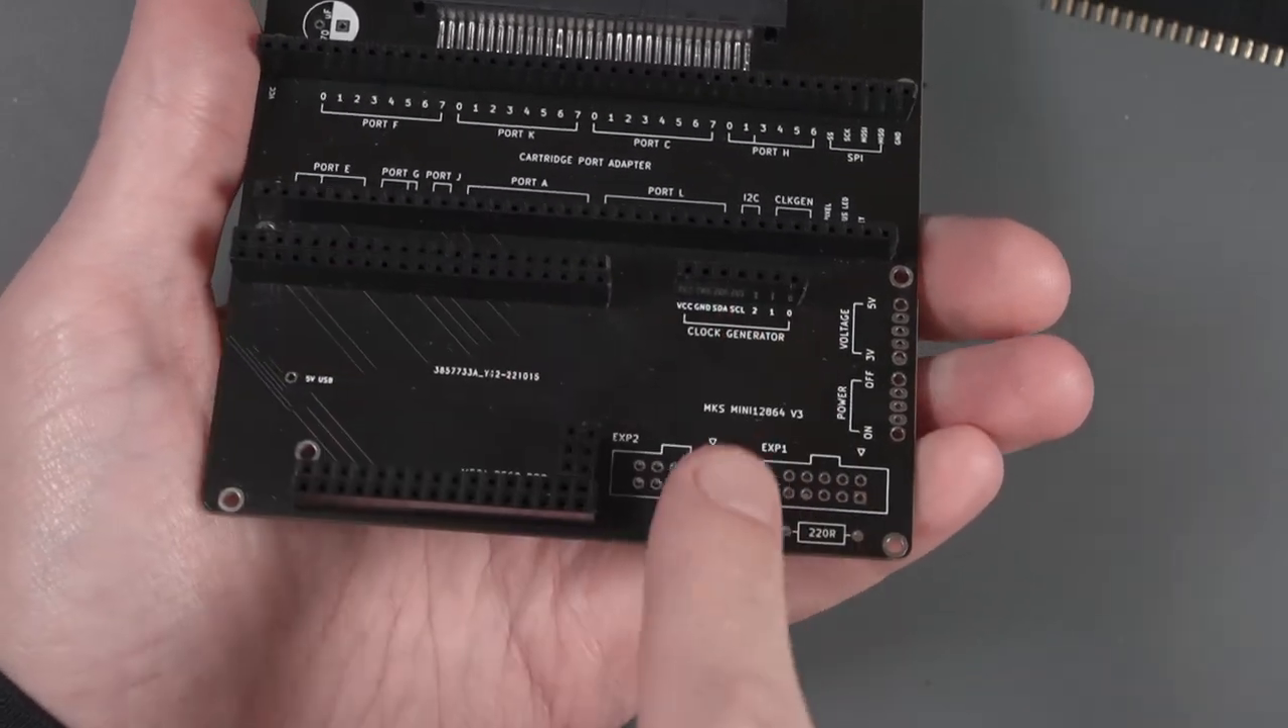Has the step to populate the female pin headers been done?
Yes.